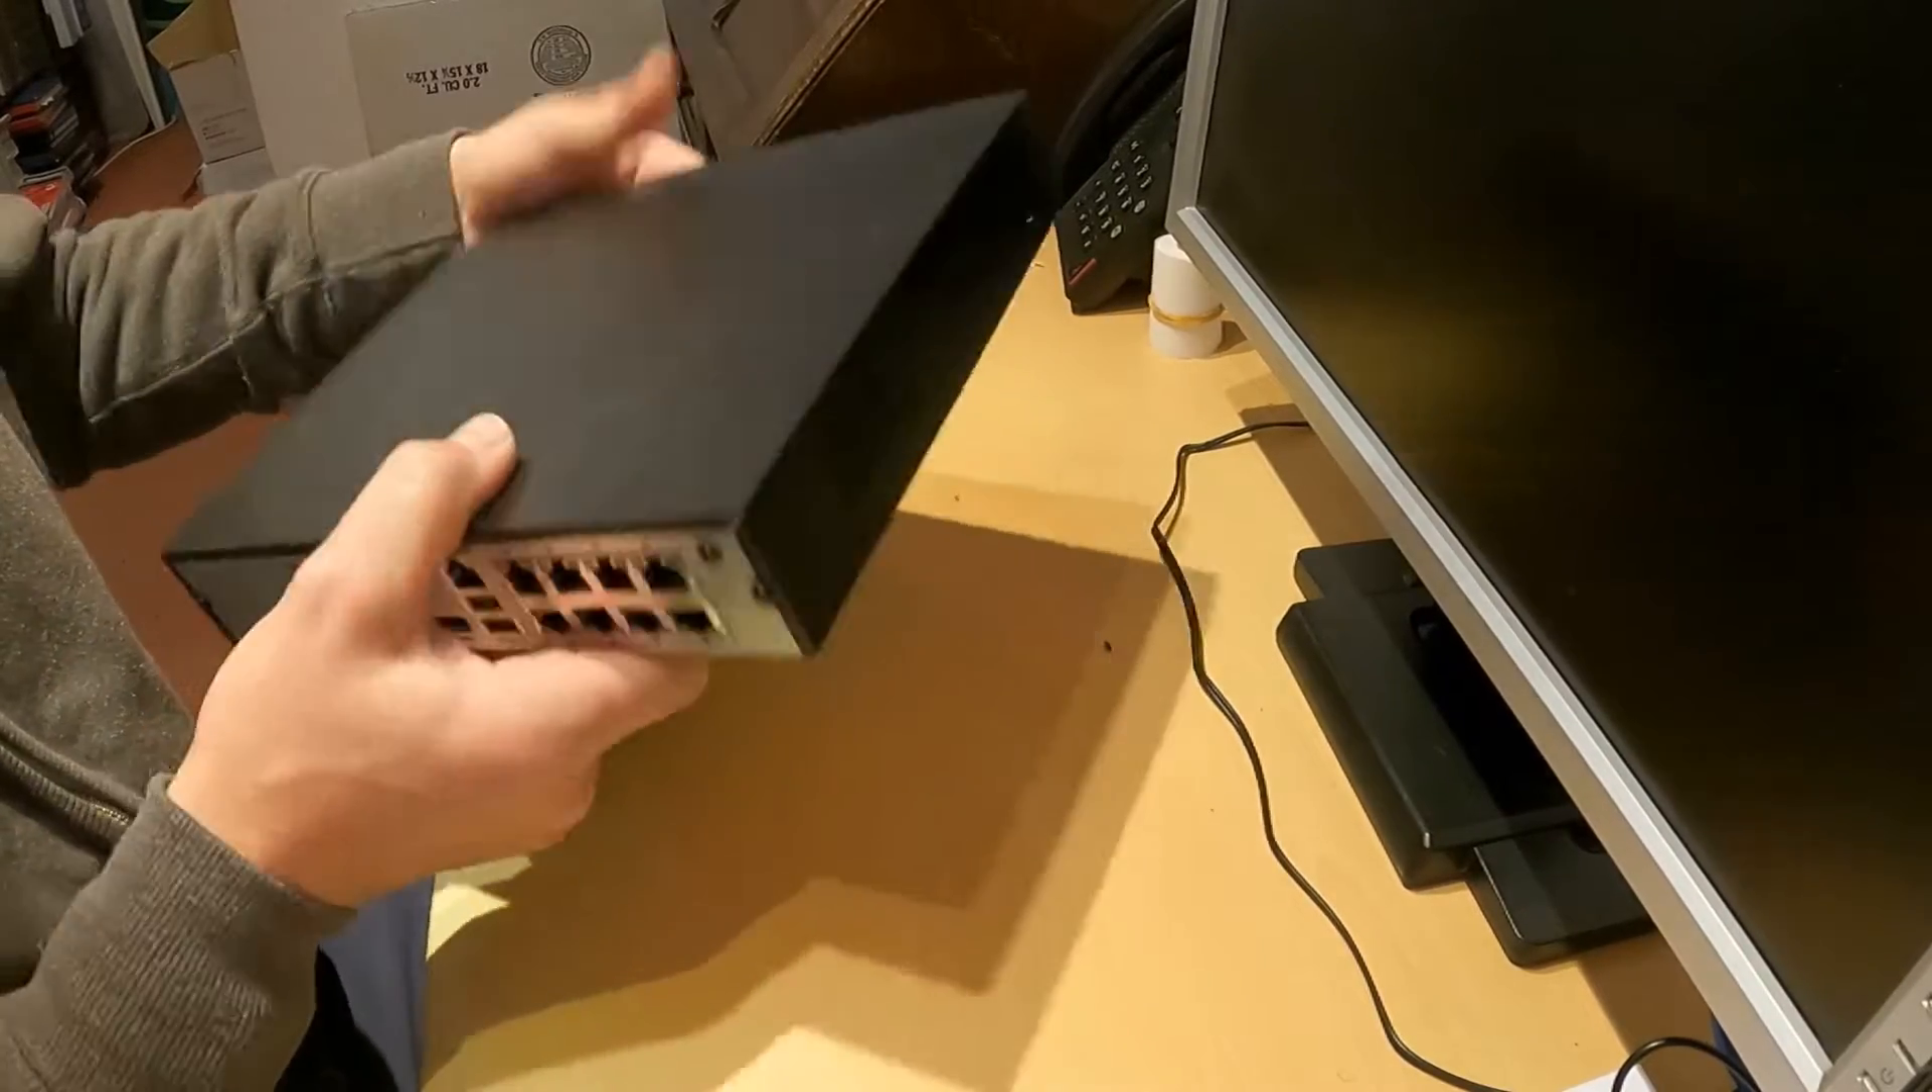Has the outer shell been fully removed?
No.